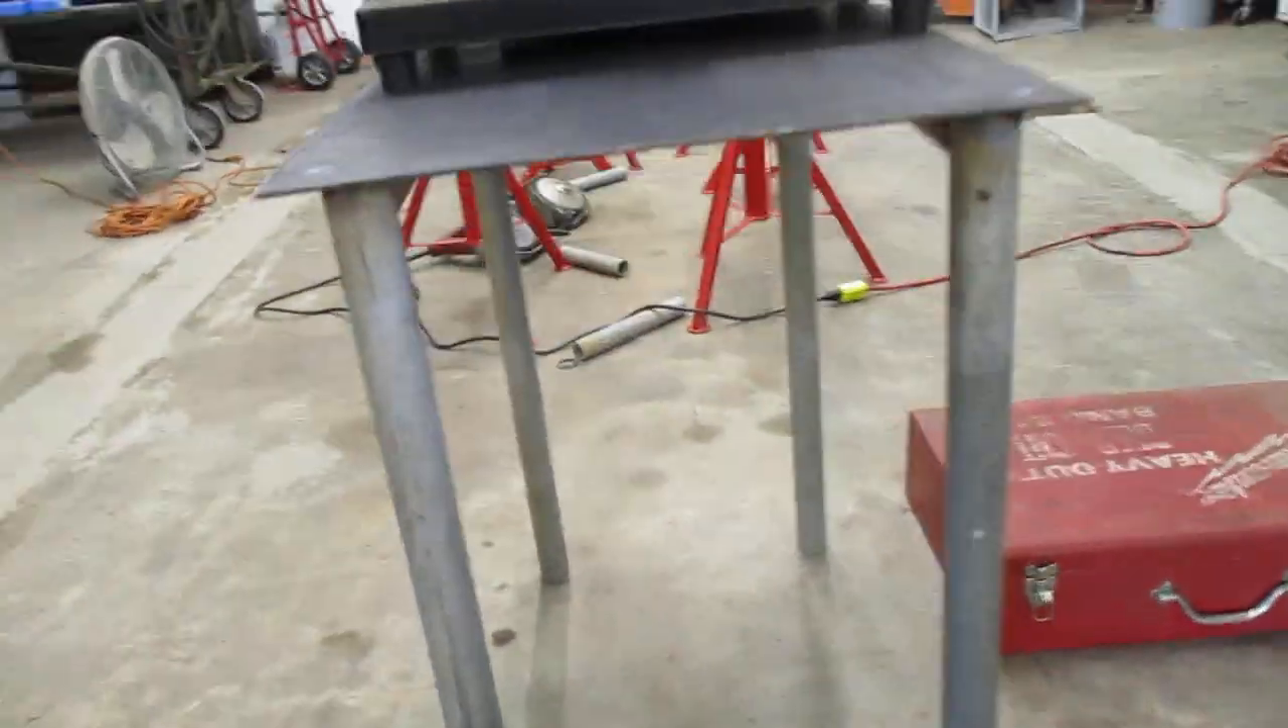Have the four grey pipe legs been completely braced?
No.